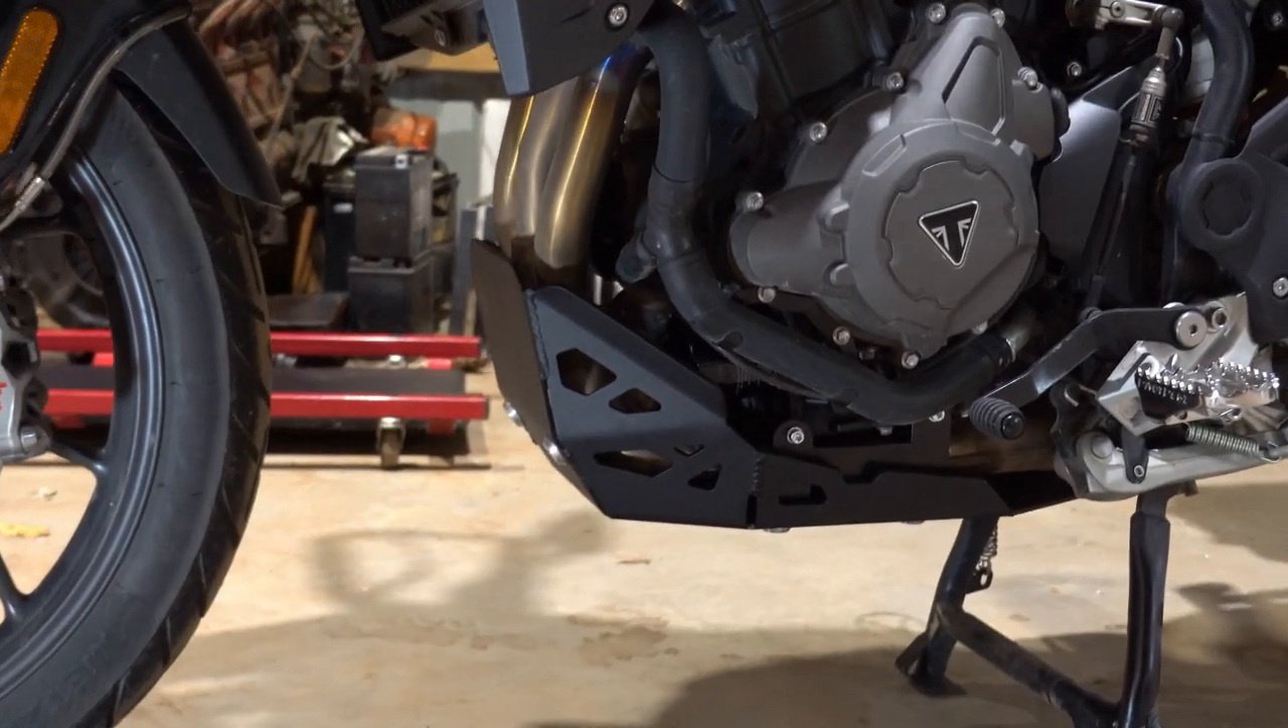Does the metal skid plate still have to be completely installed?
No.